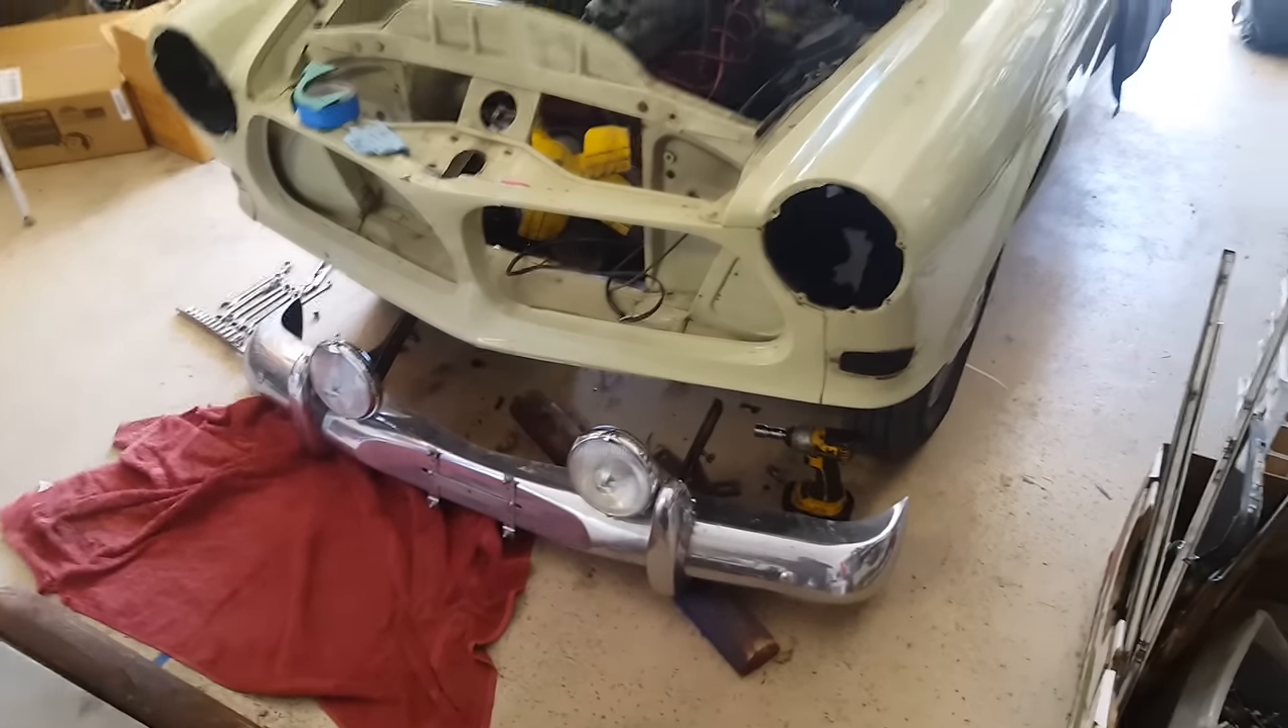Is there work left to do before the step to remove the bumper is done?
No.